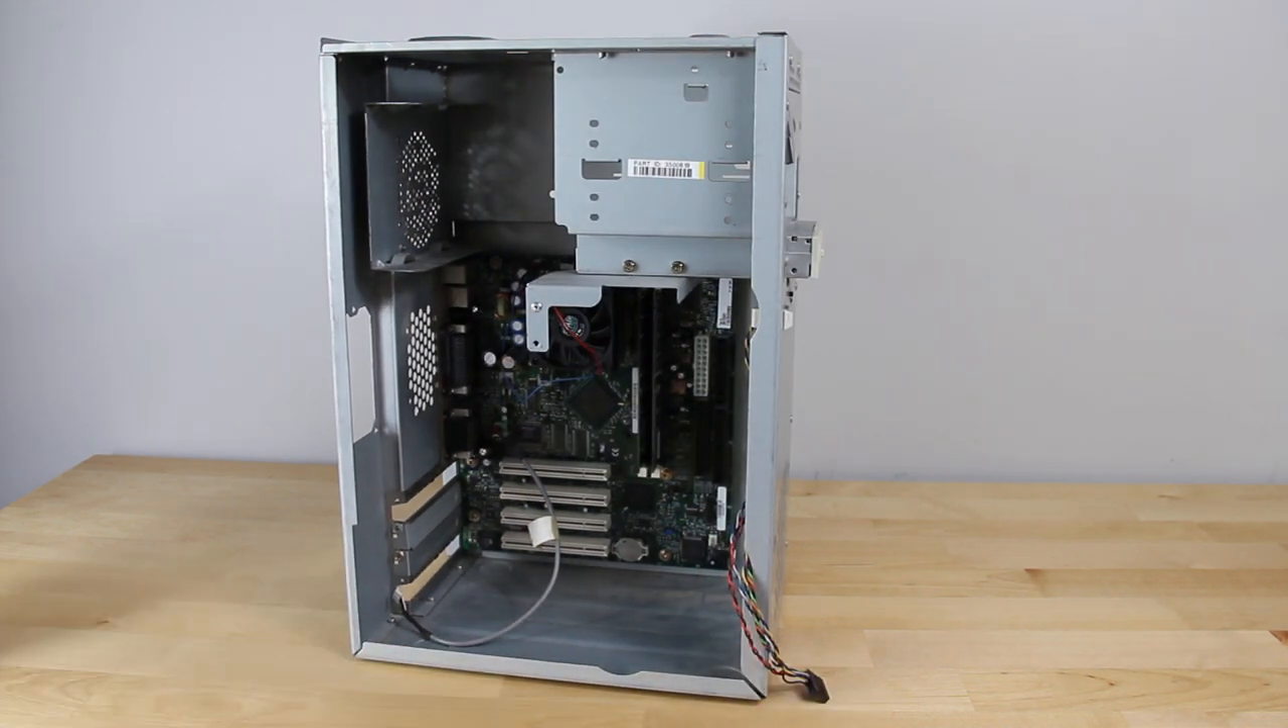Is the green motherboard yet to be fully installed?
No.